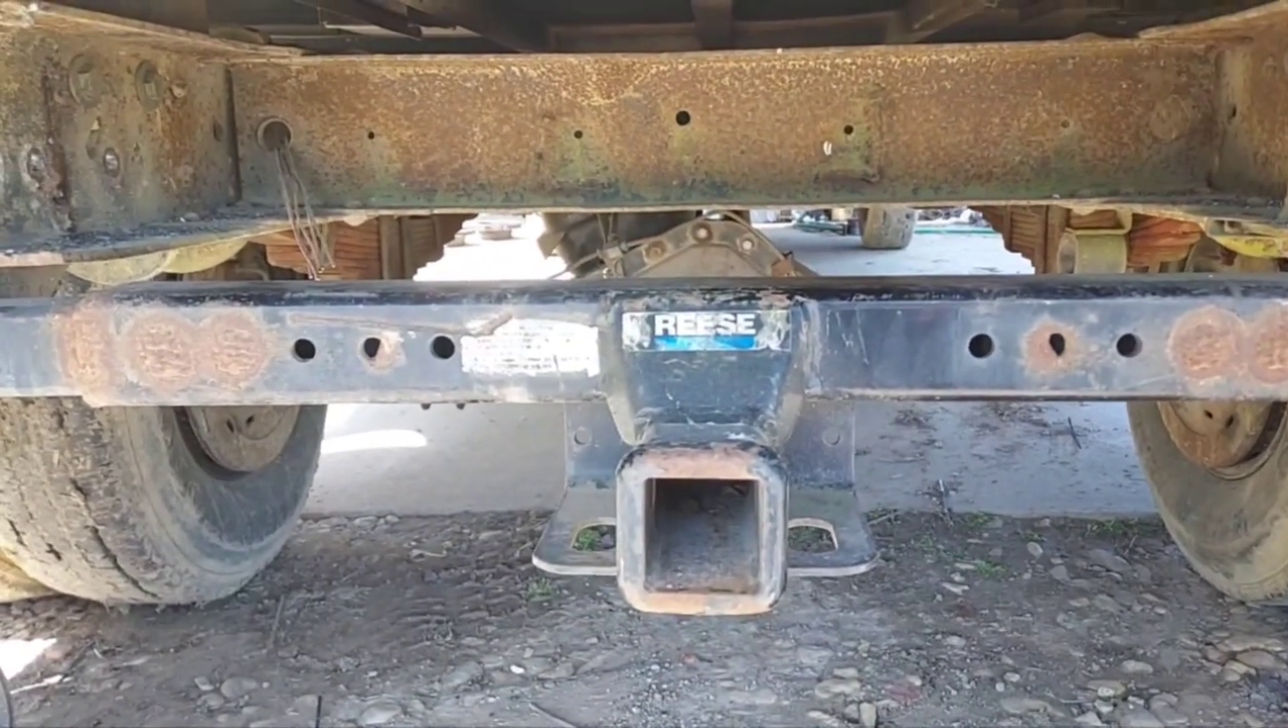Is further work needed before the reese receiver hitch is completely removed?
Yes.